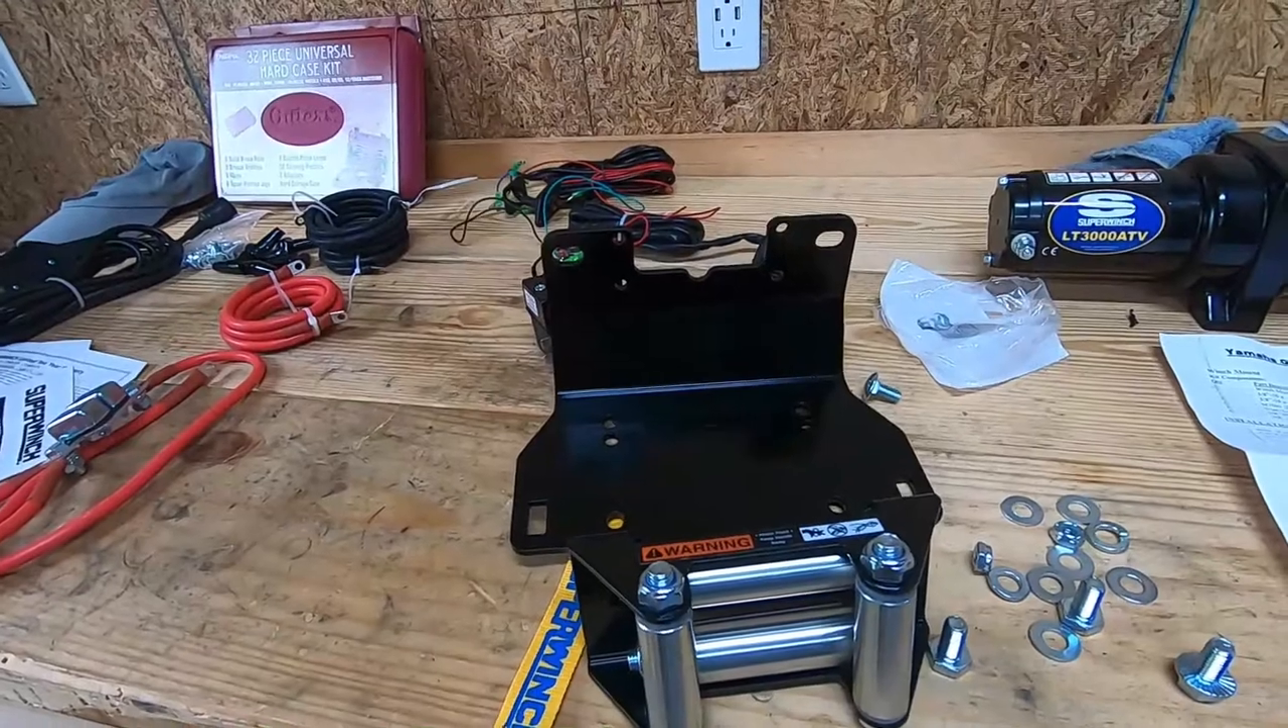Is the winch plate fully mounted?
No.